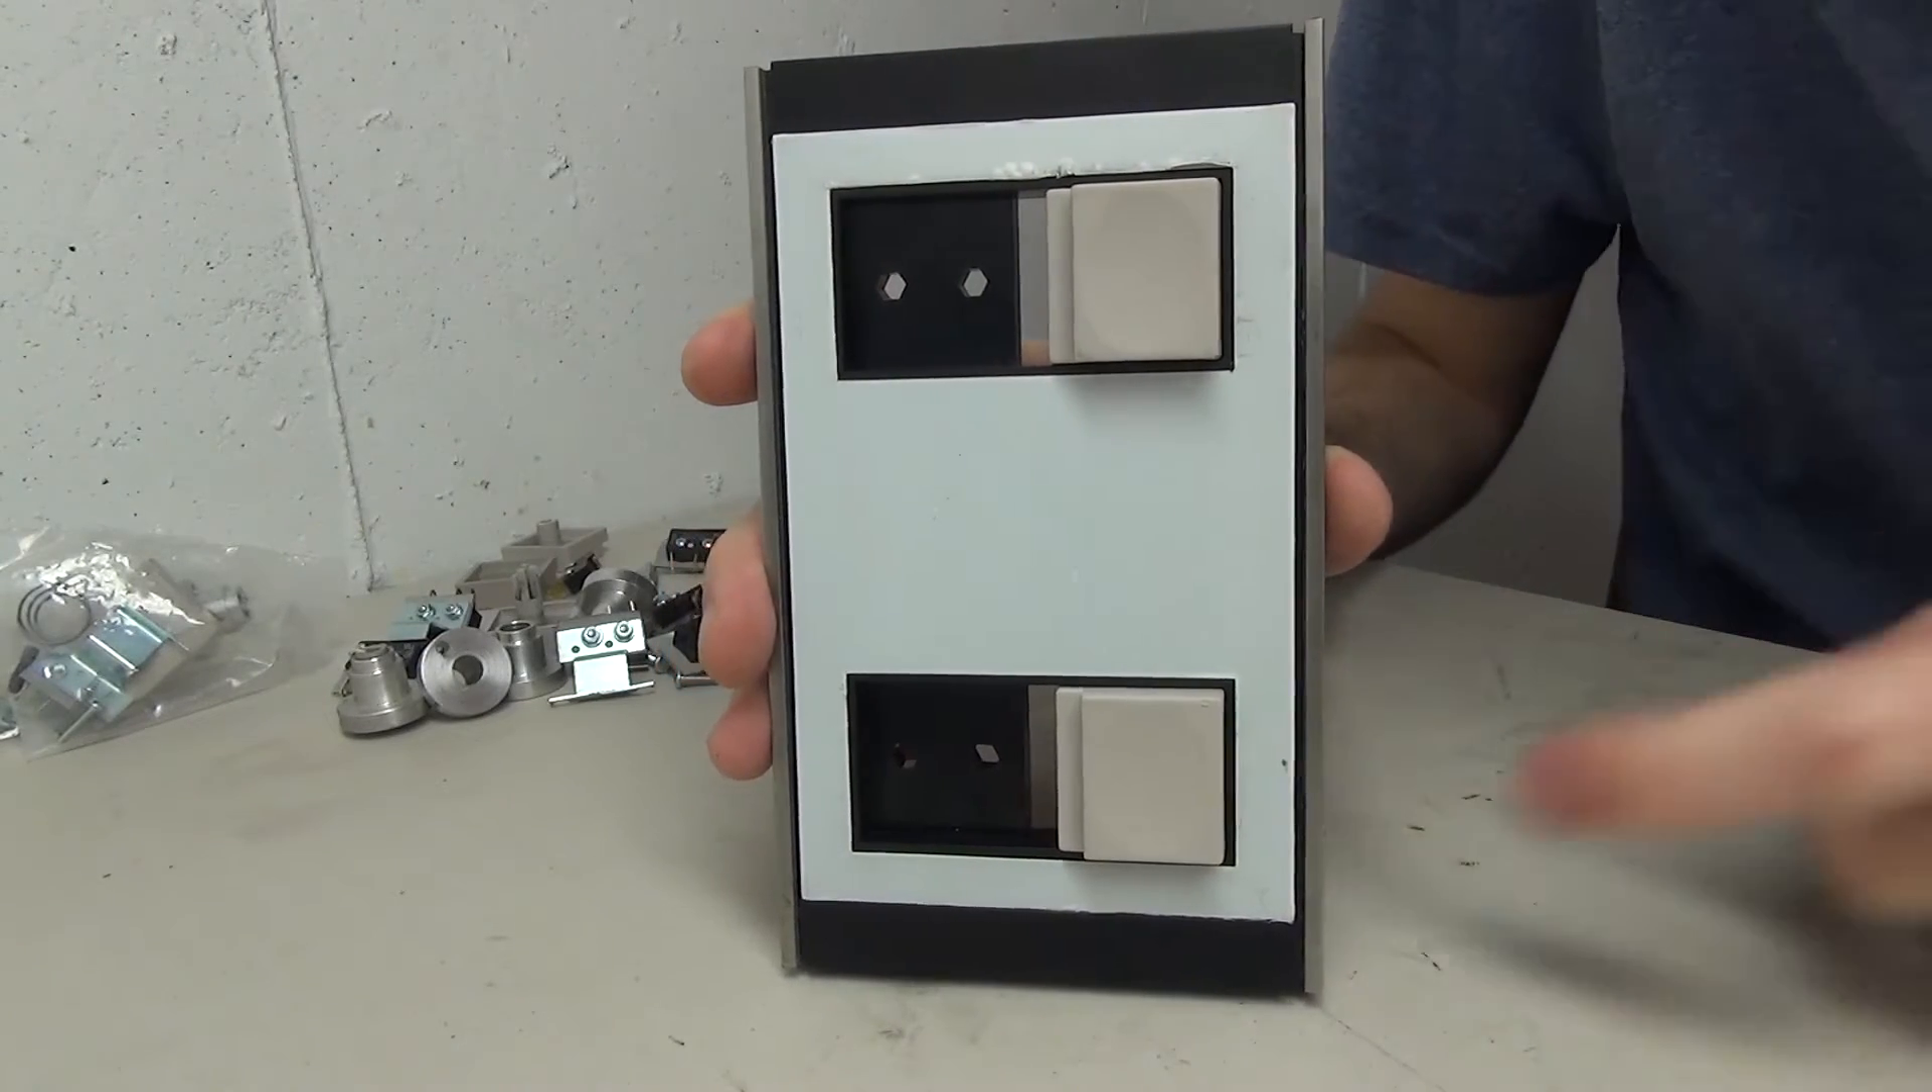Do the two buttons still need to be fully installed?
No.